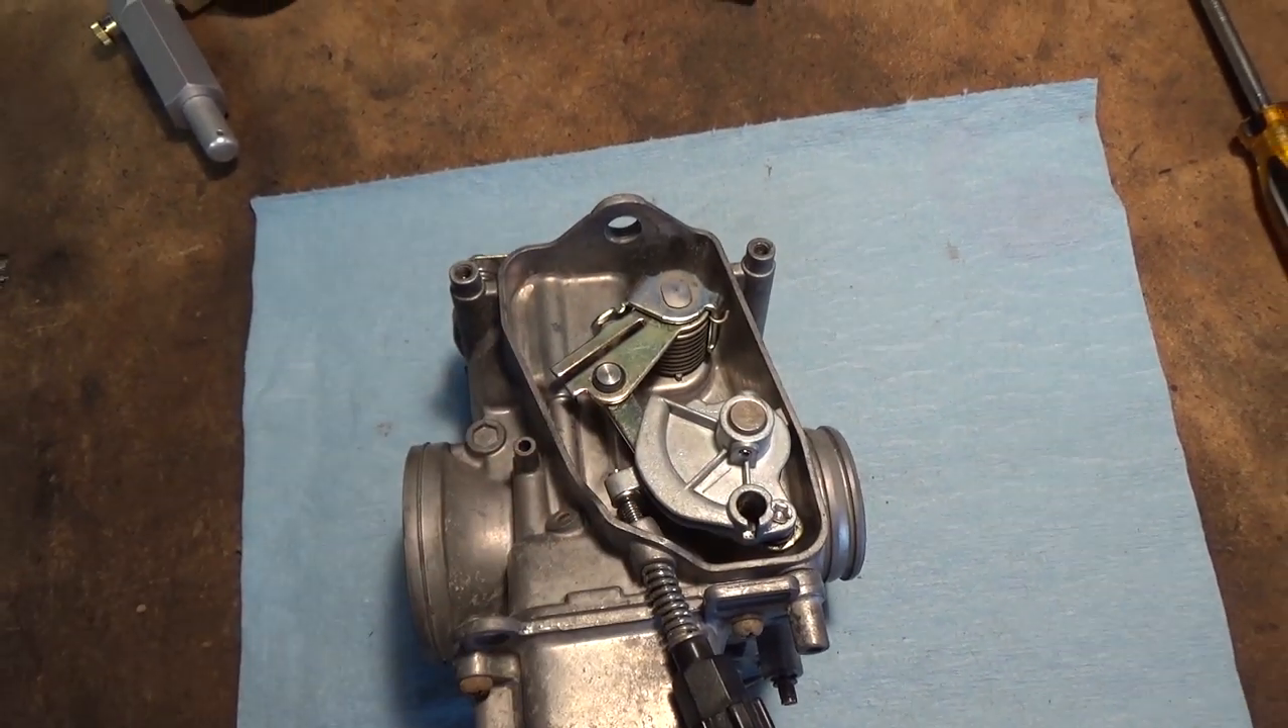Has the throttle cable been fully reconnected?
No.